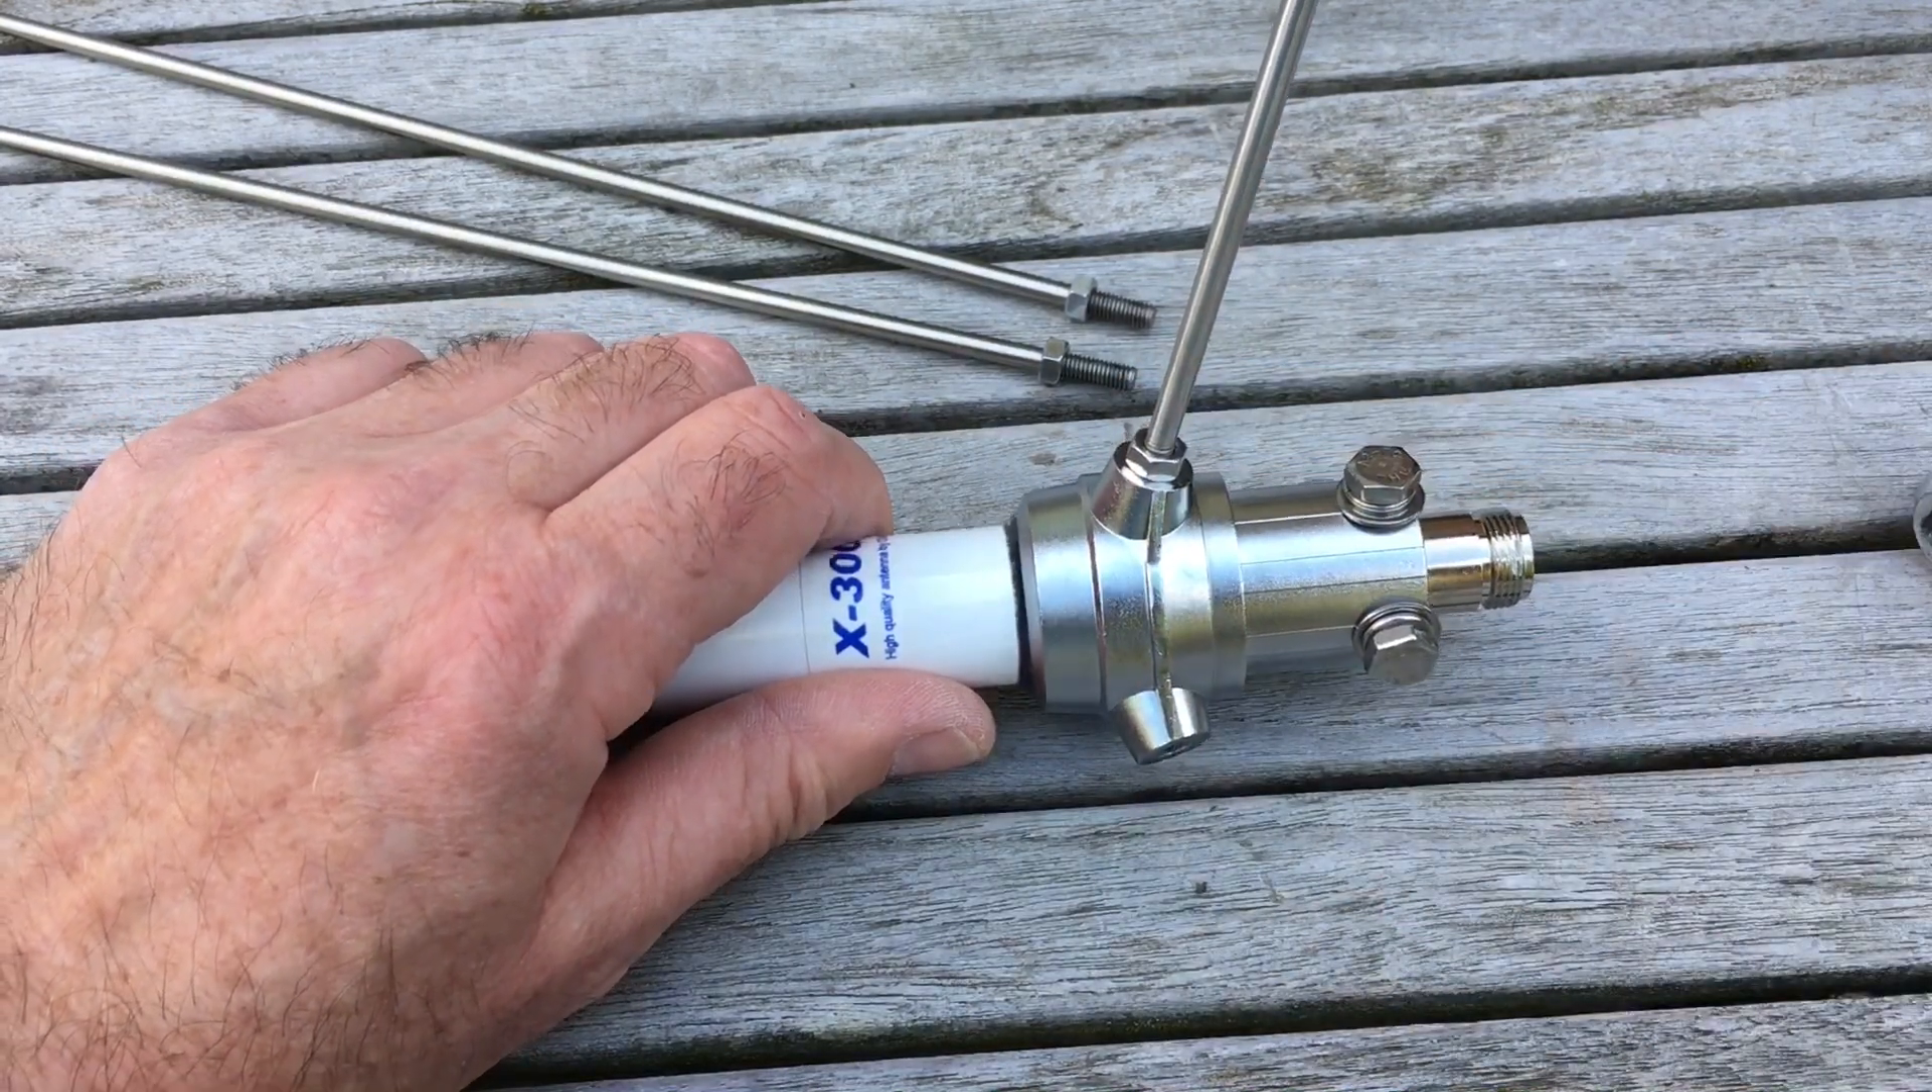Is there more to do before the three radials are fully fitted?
Yes.